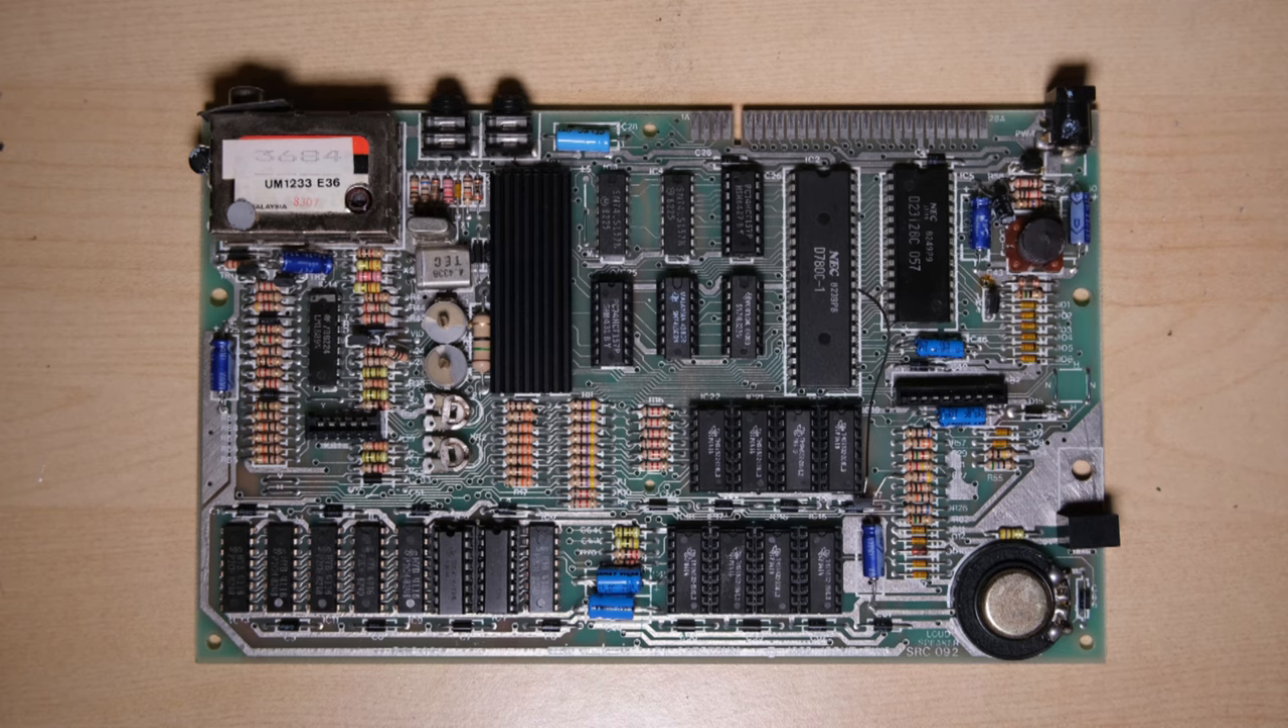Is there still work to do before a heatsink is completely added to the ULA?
No.